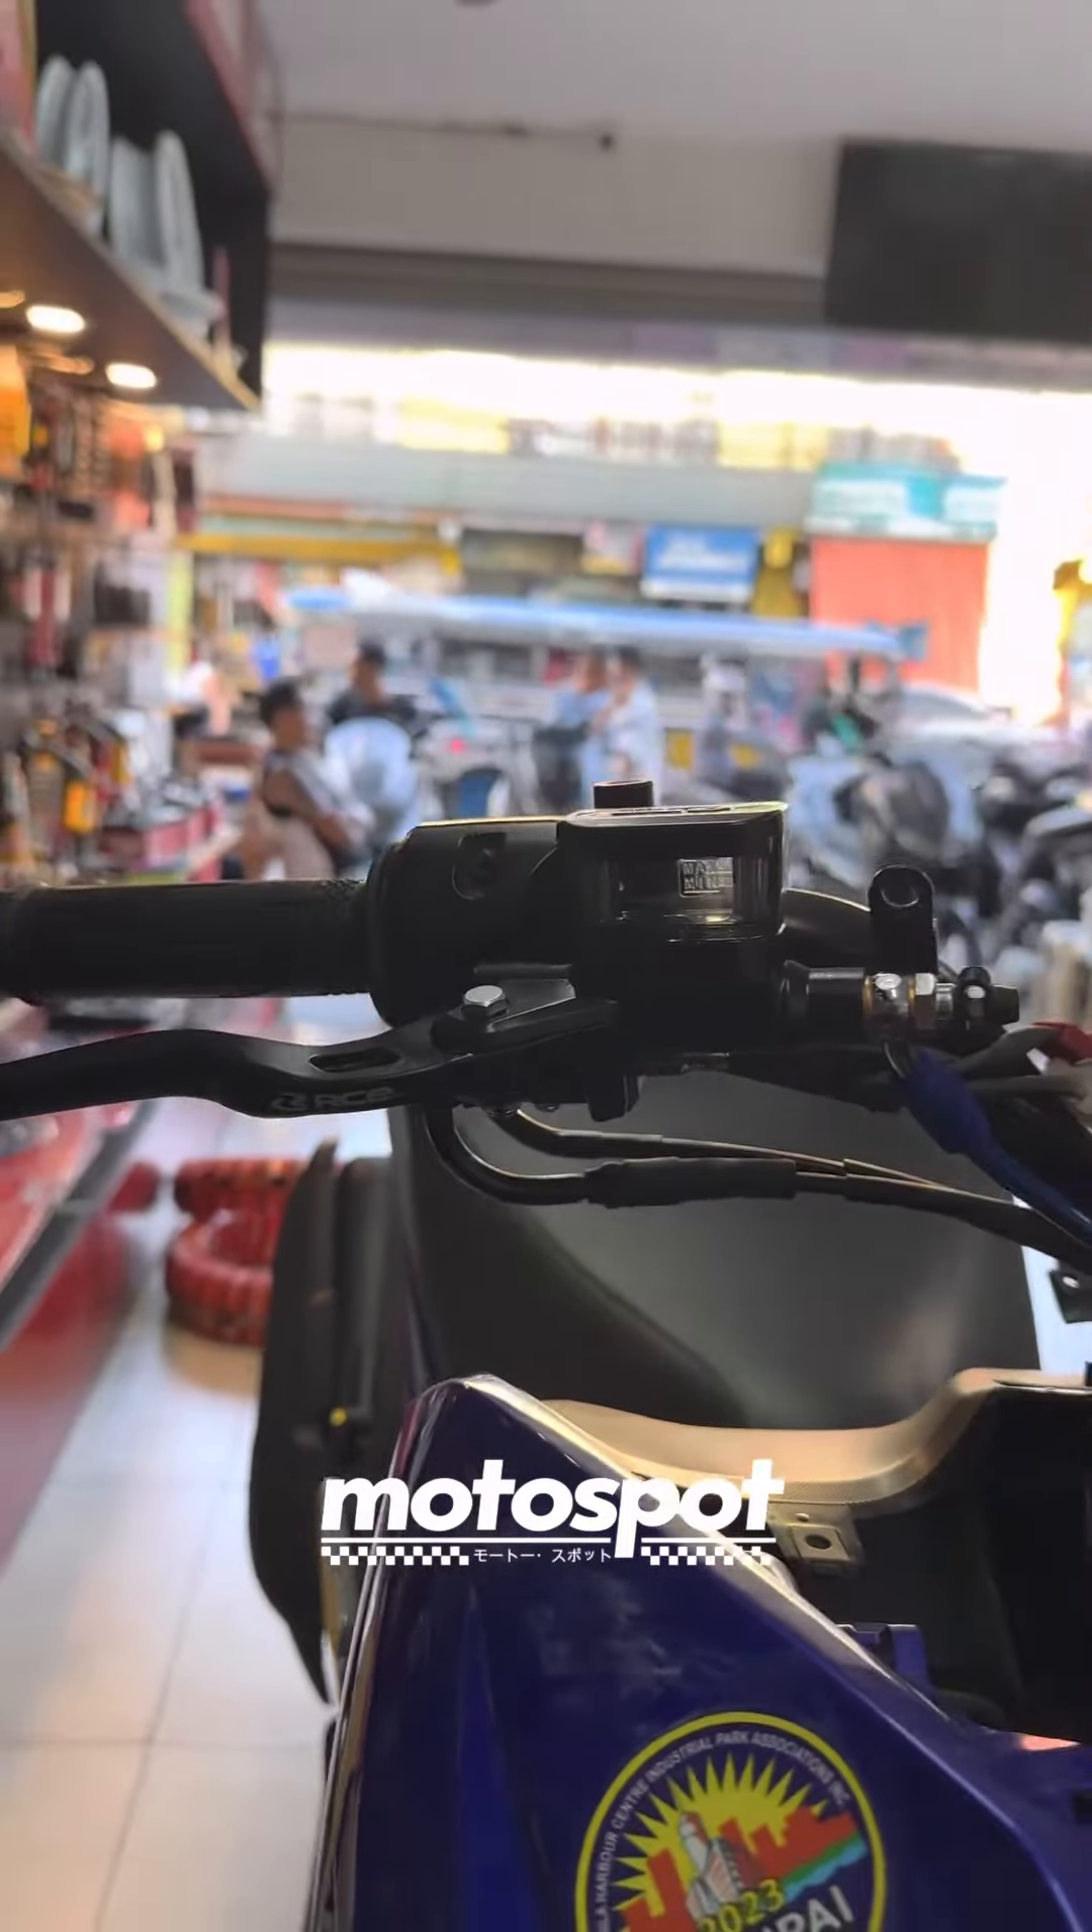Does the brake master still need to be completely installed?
No.